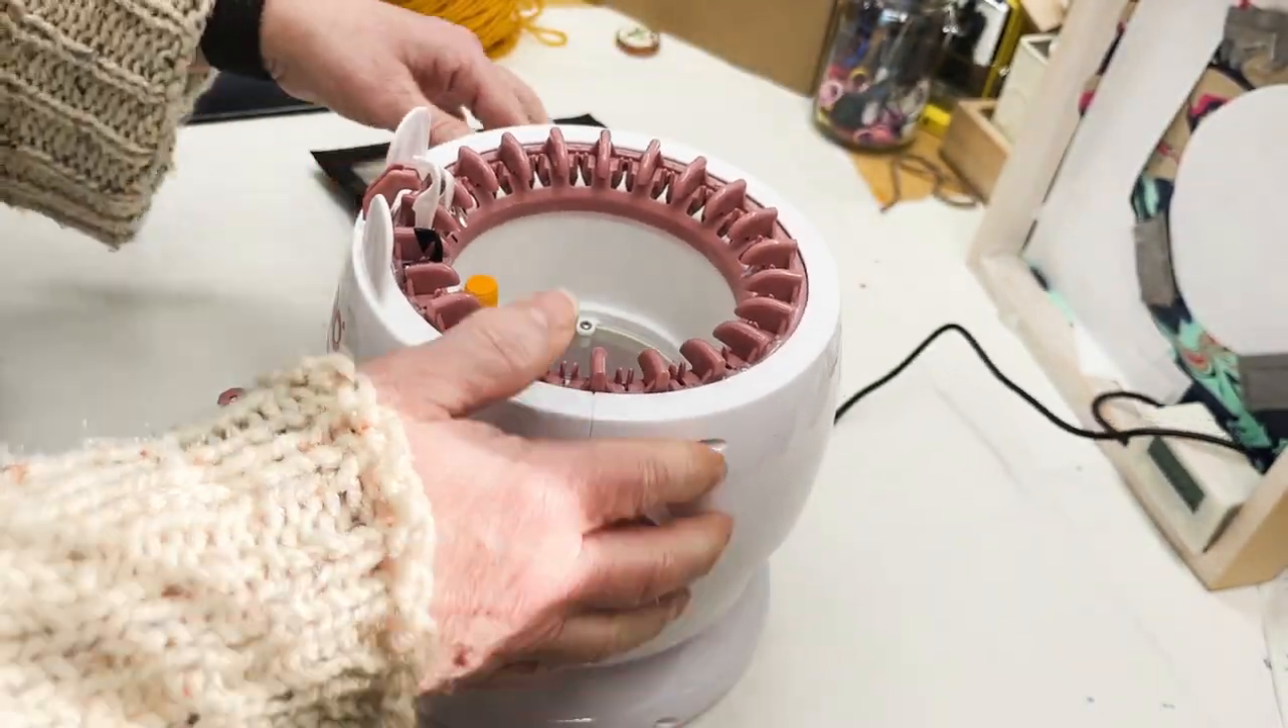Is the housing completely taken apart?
No.